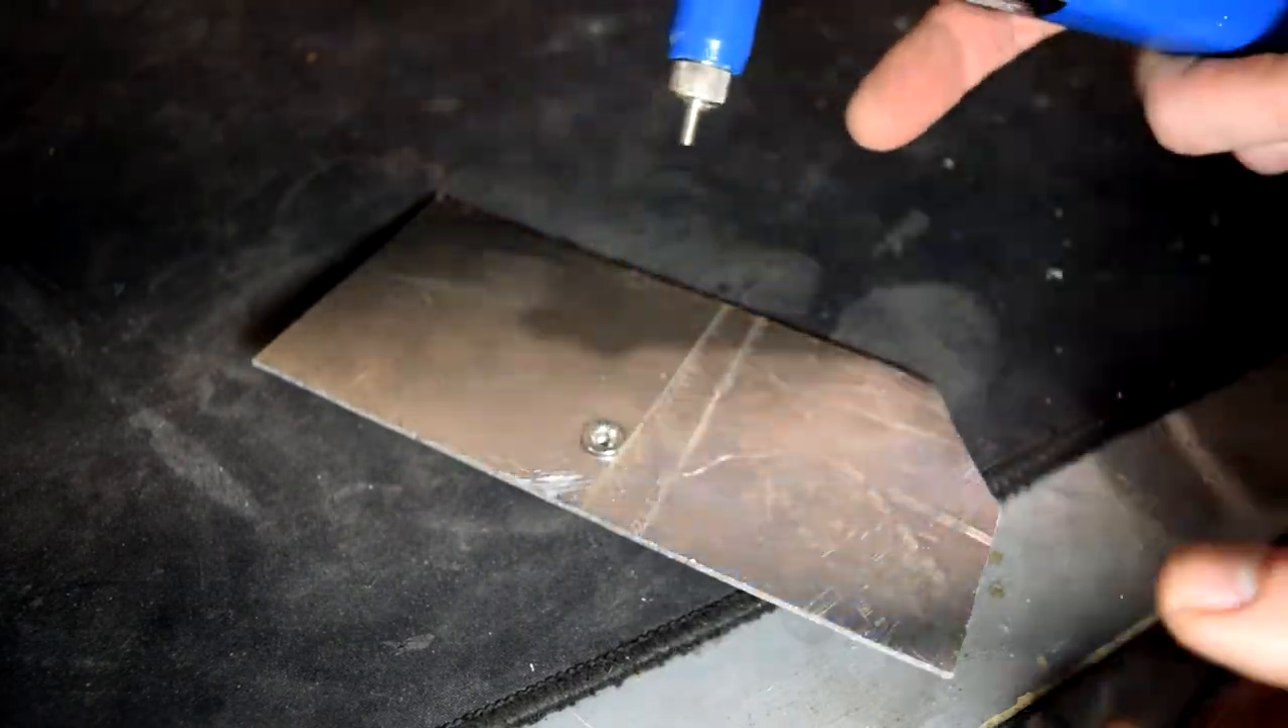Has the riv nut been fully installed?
Yes.